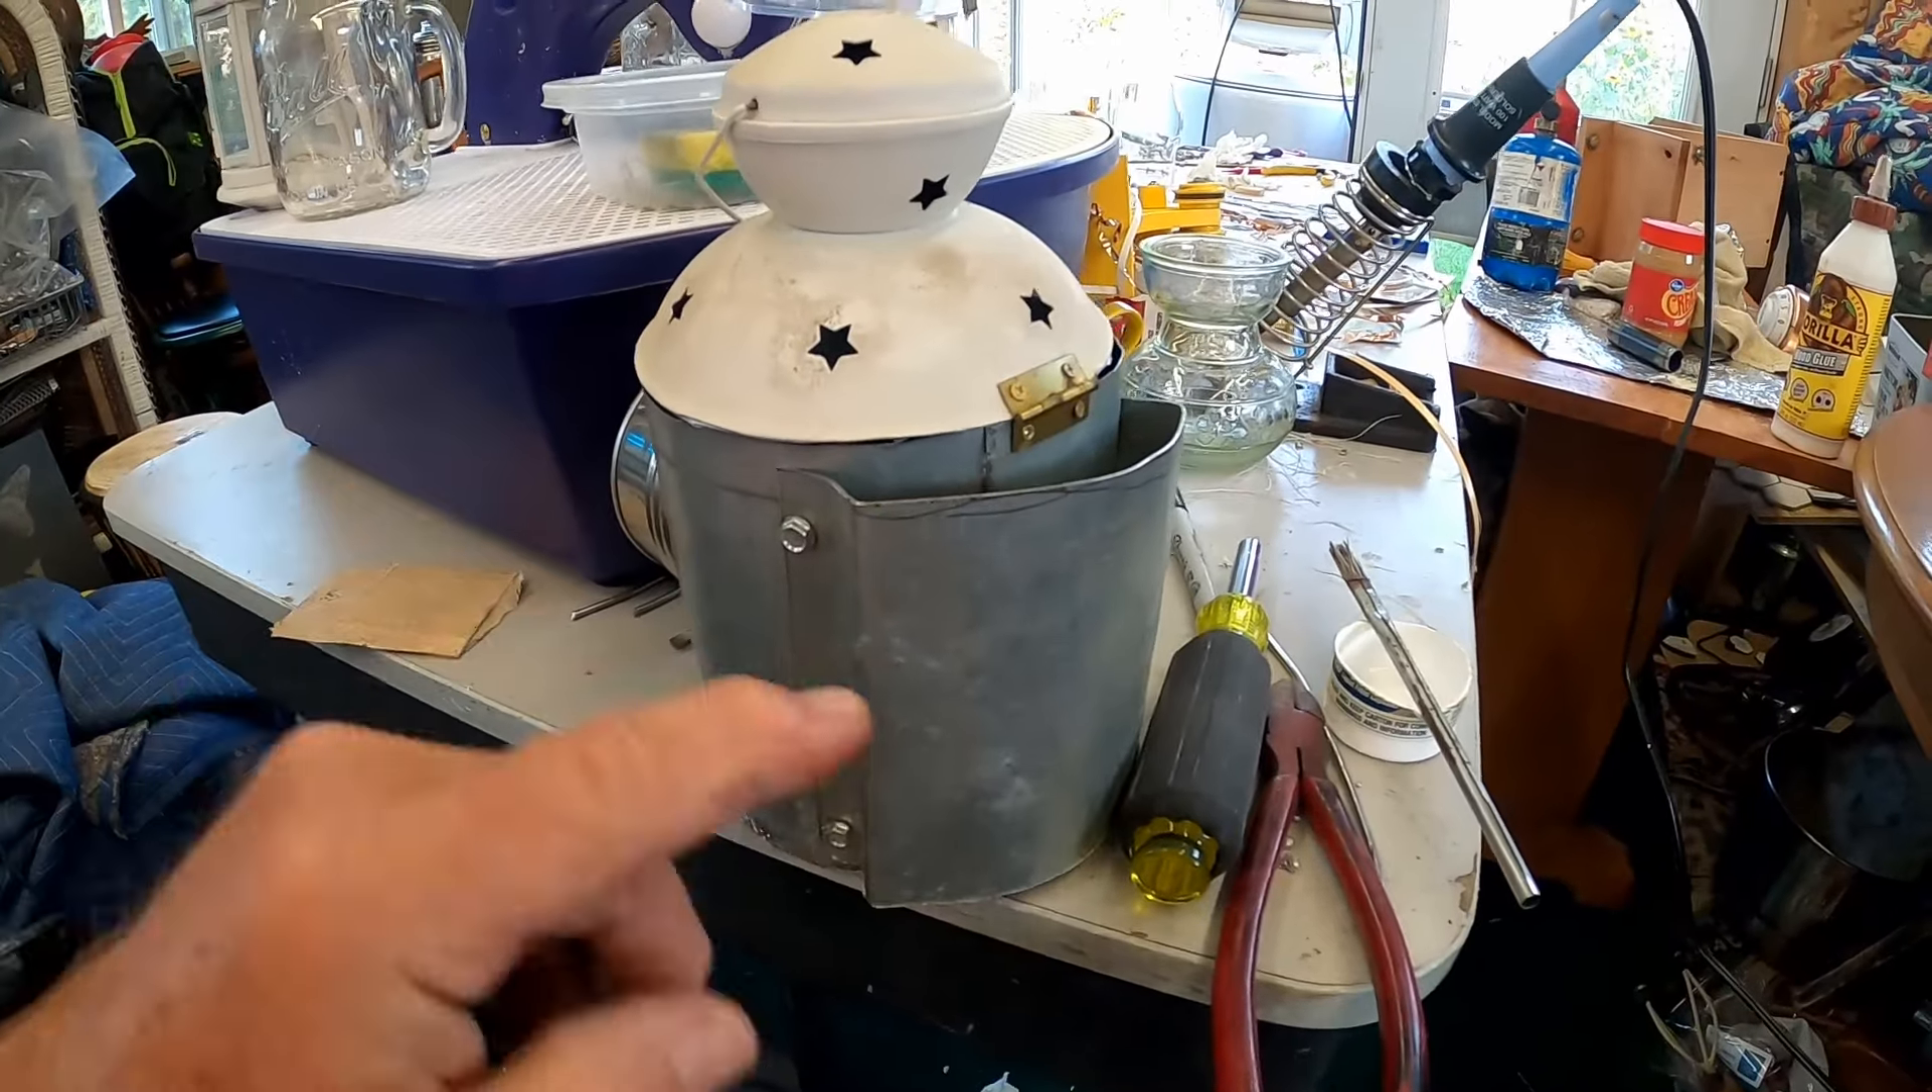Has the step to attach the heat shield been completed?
Yes.